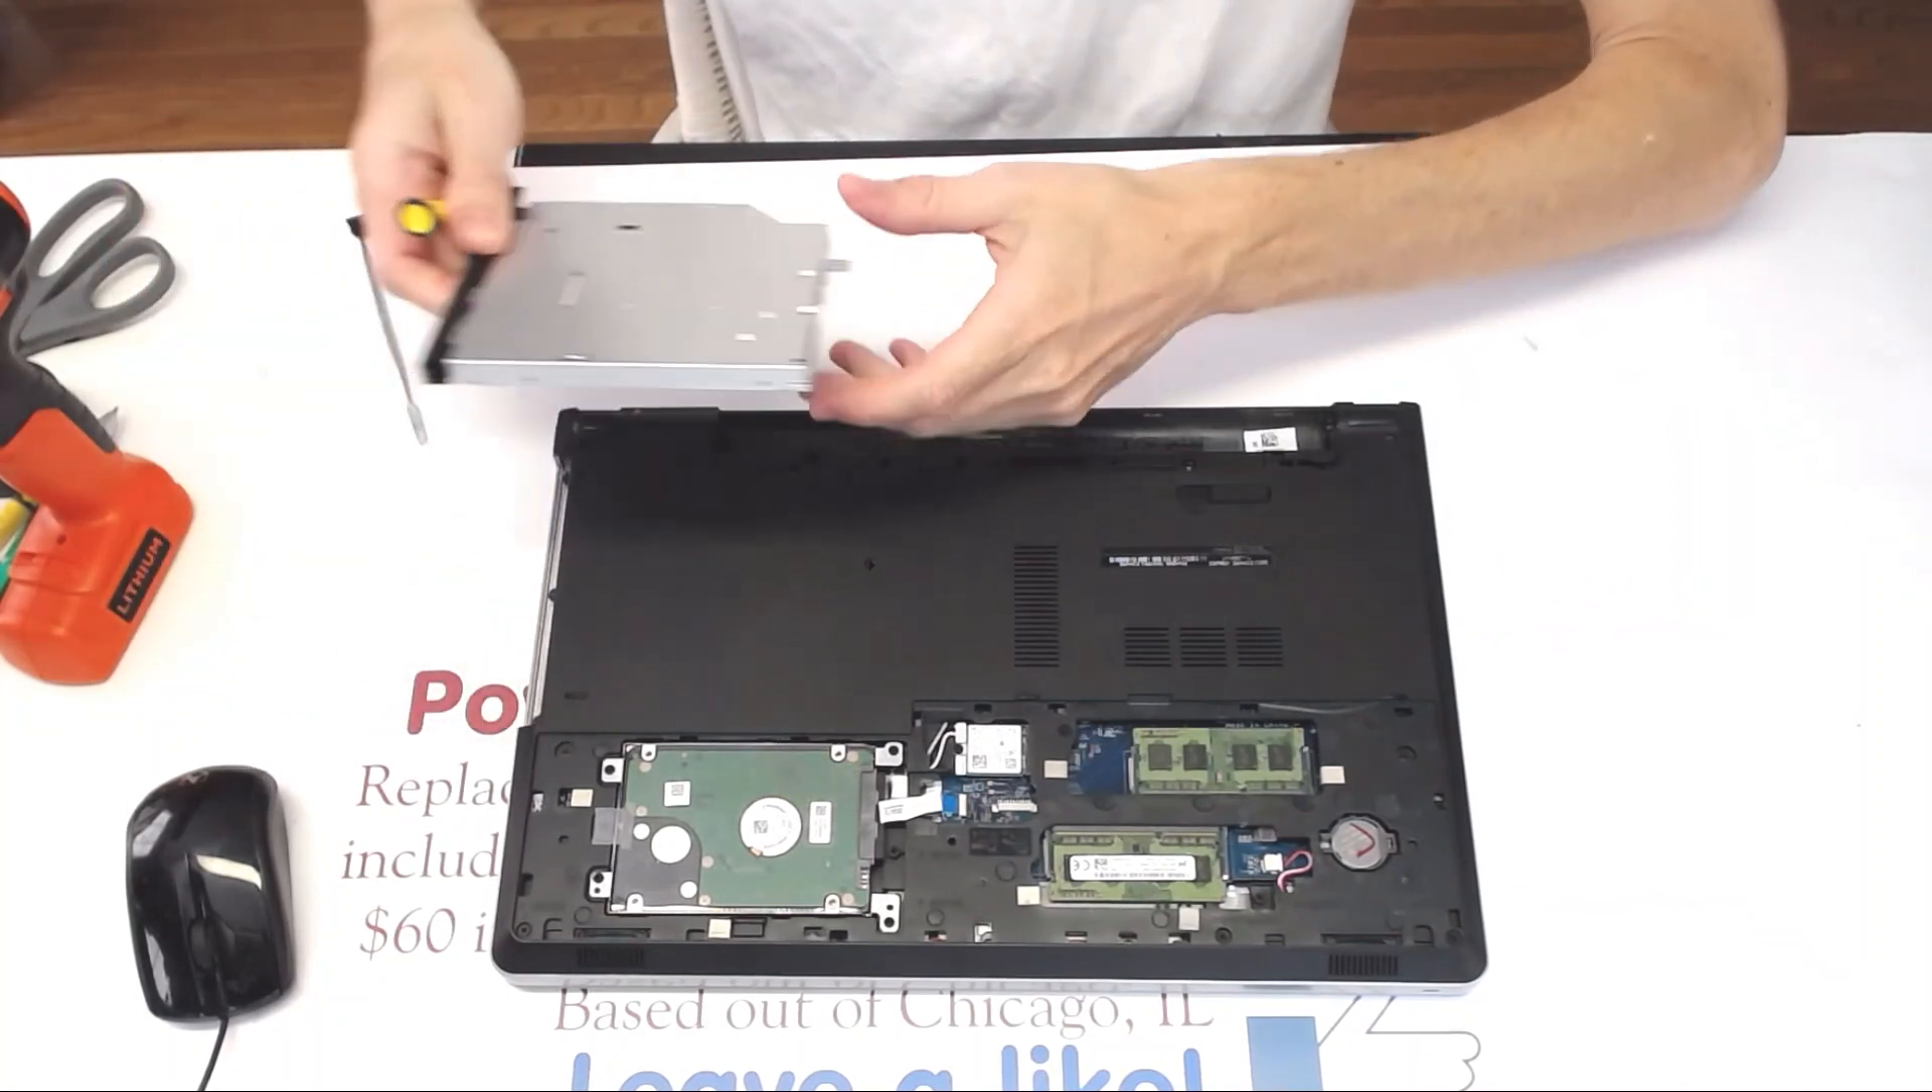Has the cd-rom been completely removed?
Yes.